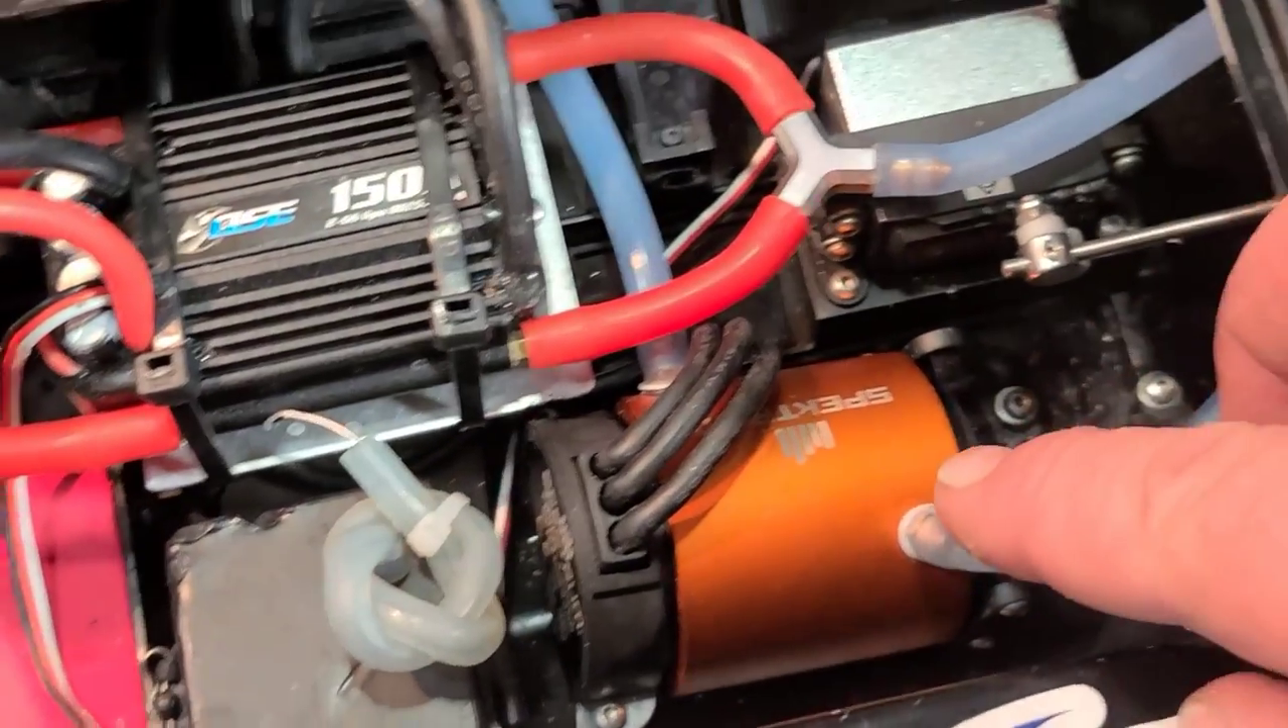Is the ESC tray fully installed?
Yes.